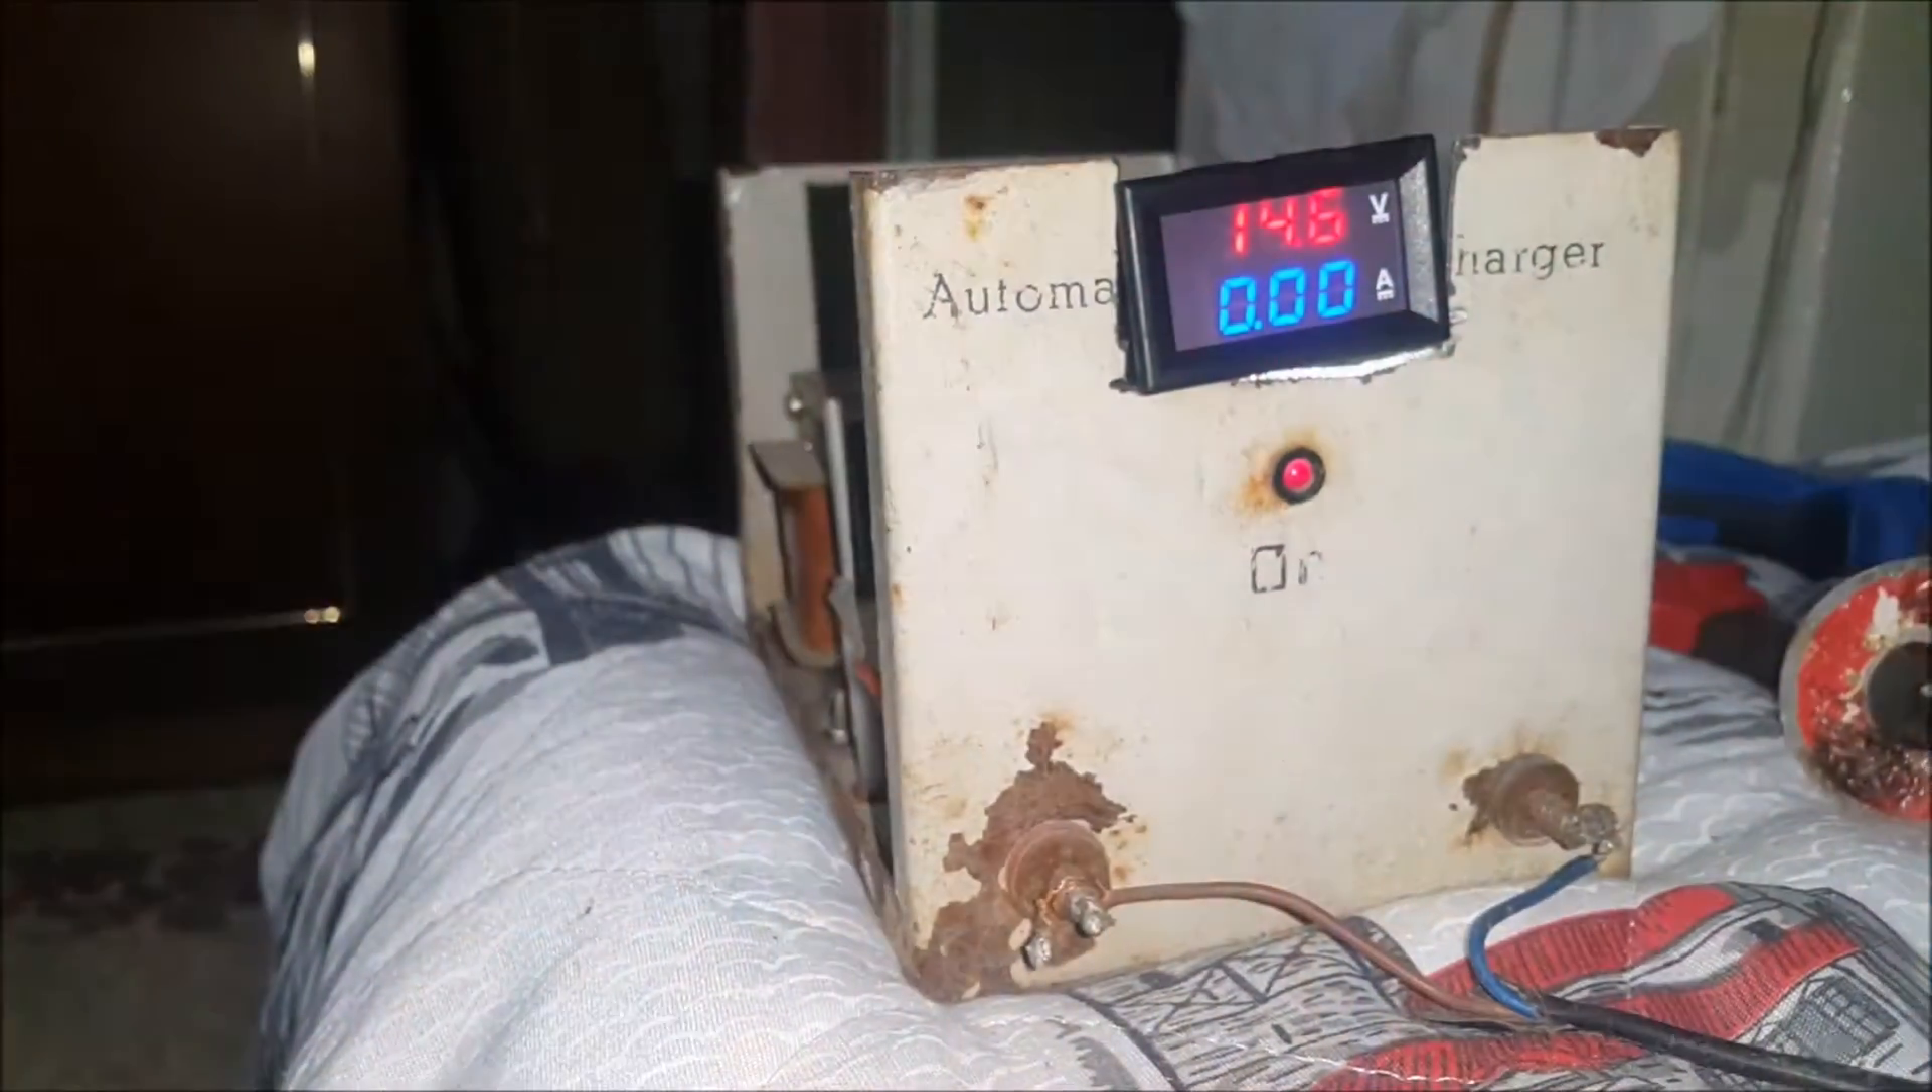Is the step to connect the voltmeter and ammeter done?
Yes.